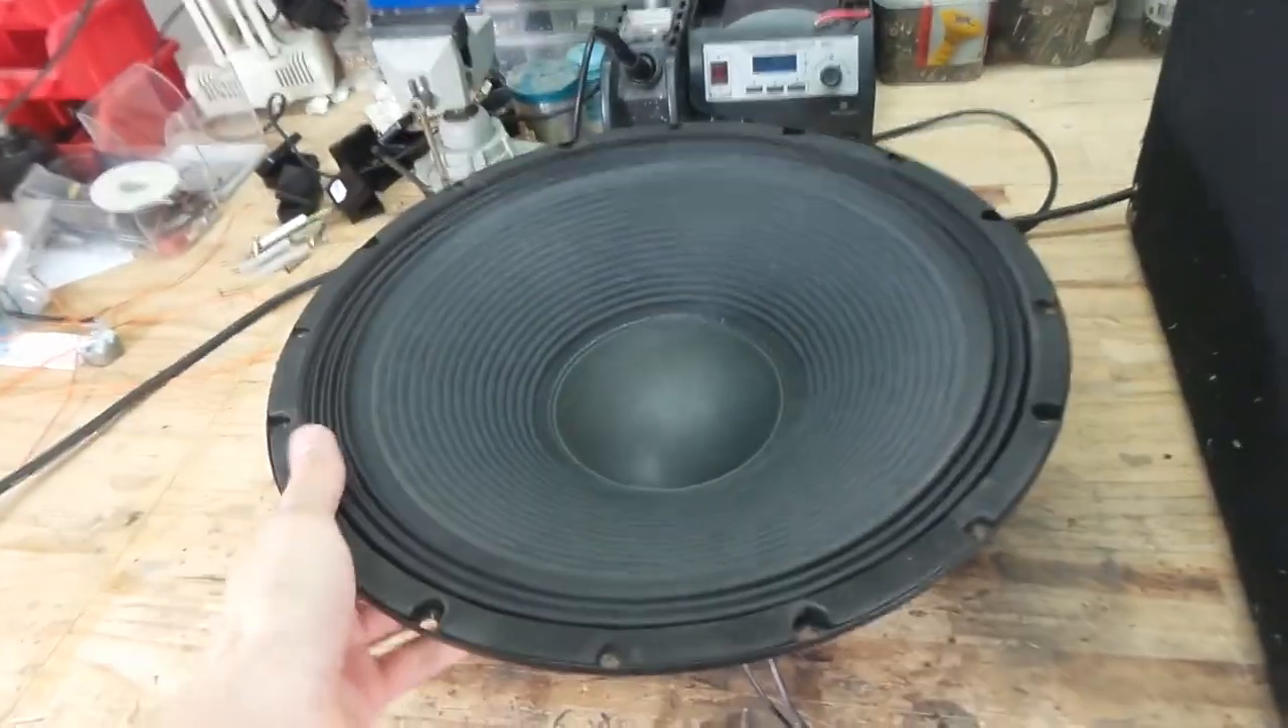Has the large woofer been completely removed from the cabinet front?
Yes.